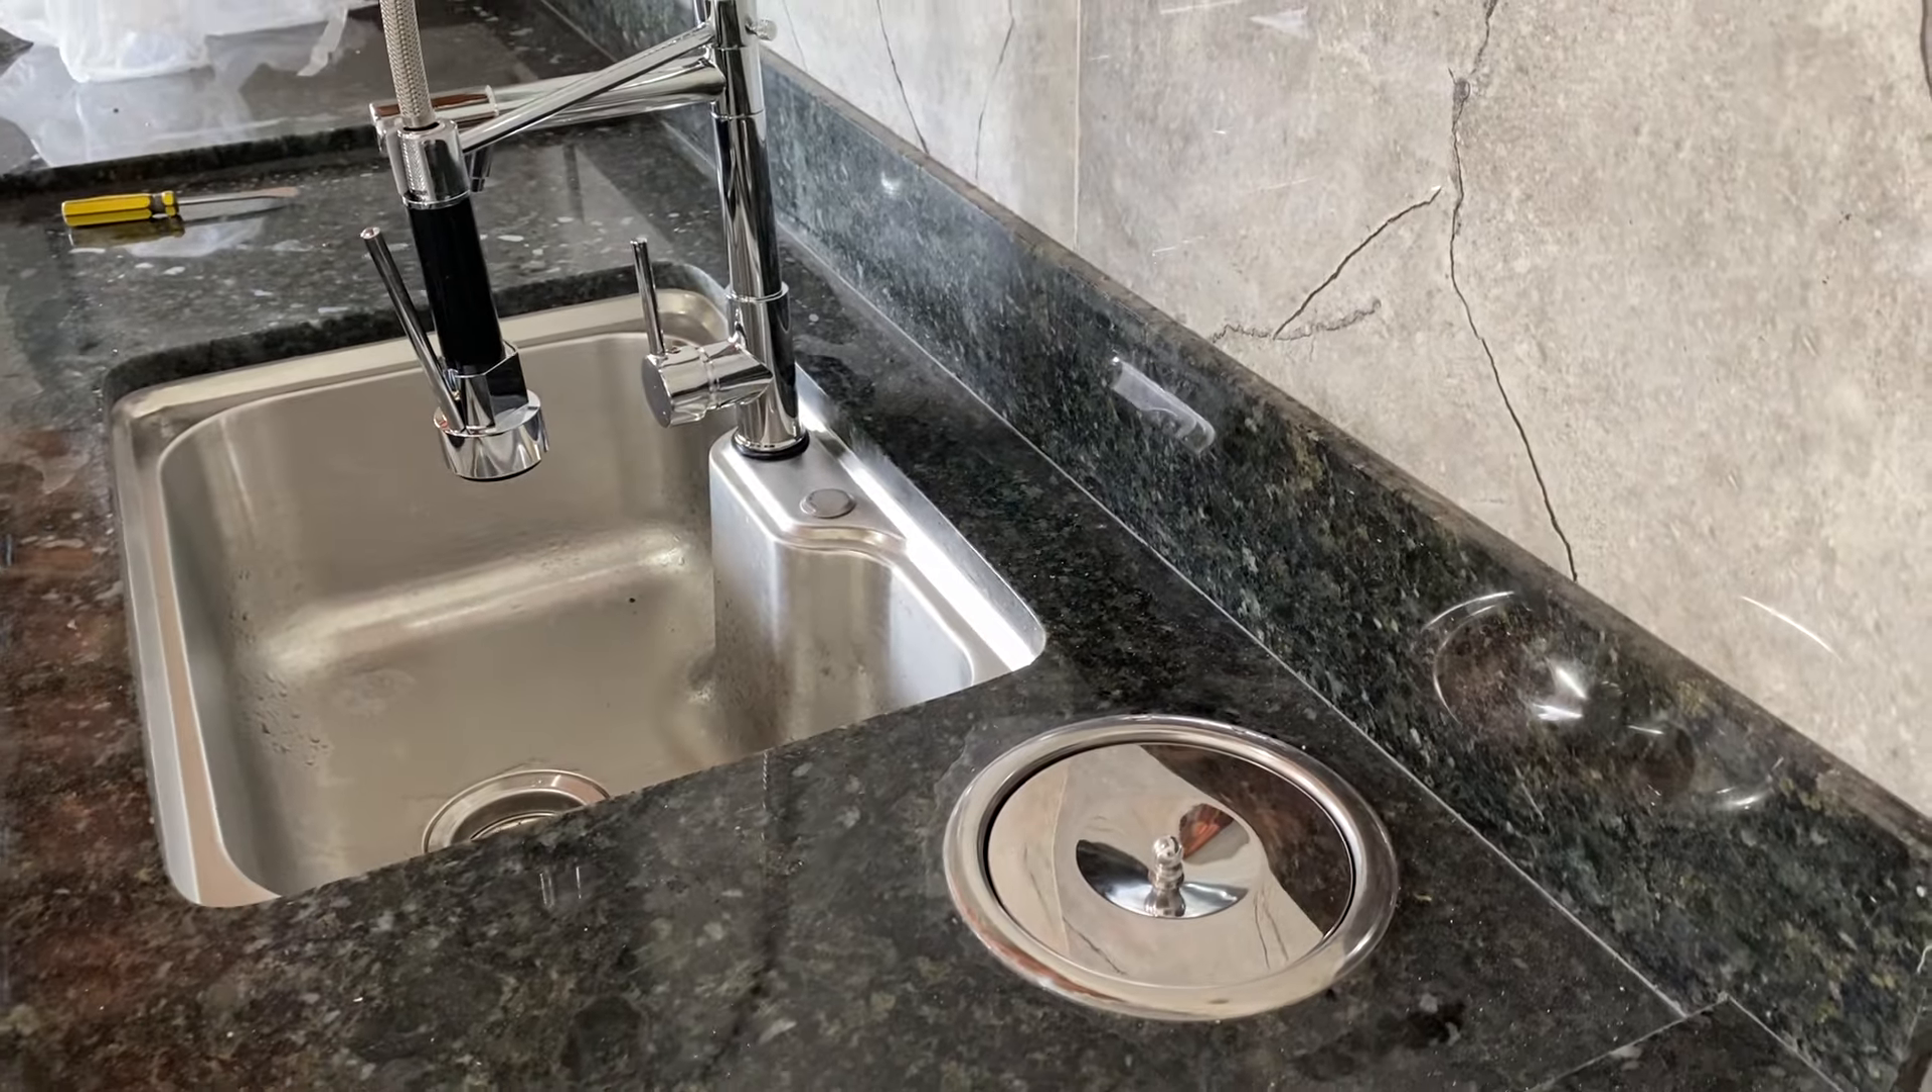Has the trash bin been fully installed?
Yes.